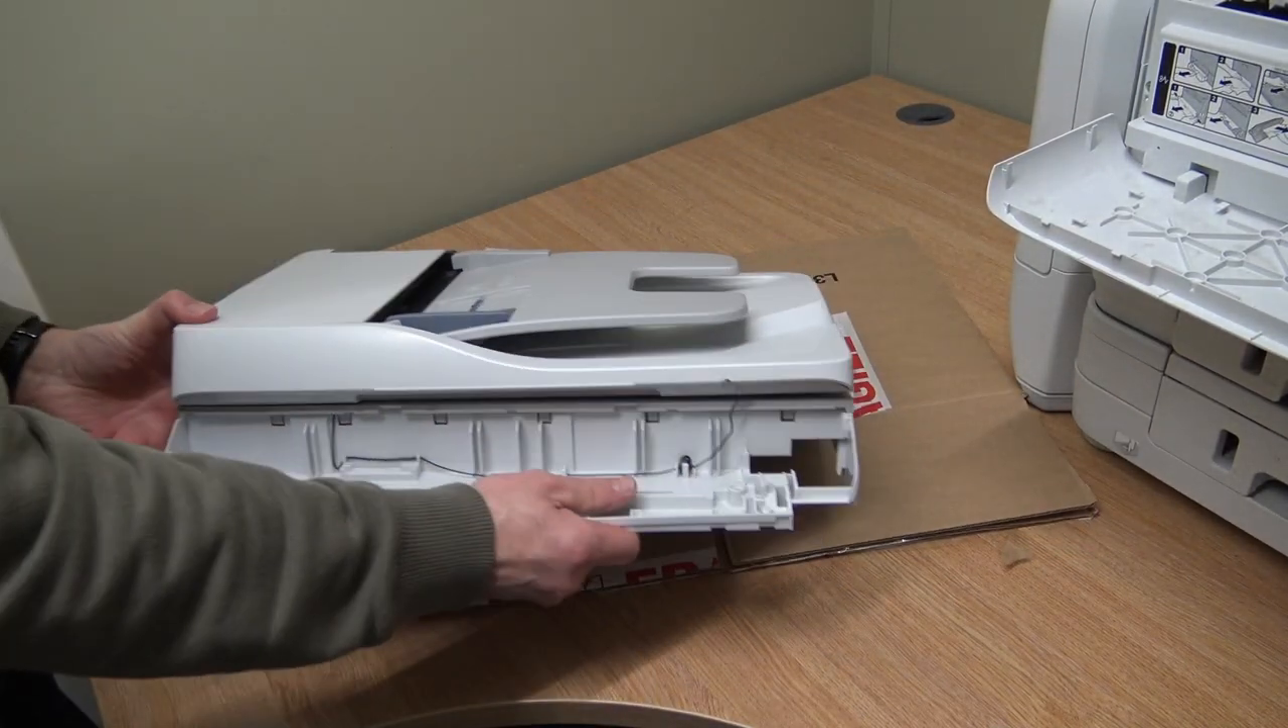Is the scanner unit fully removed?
Yes.